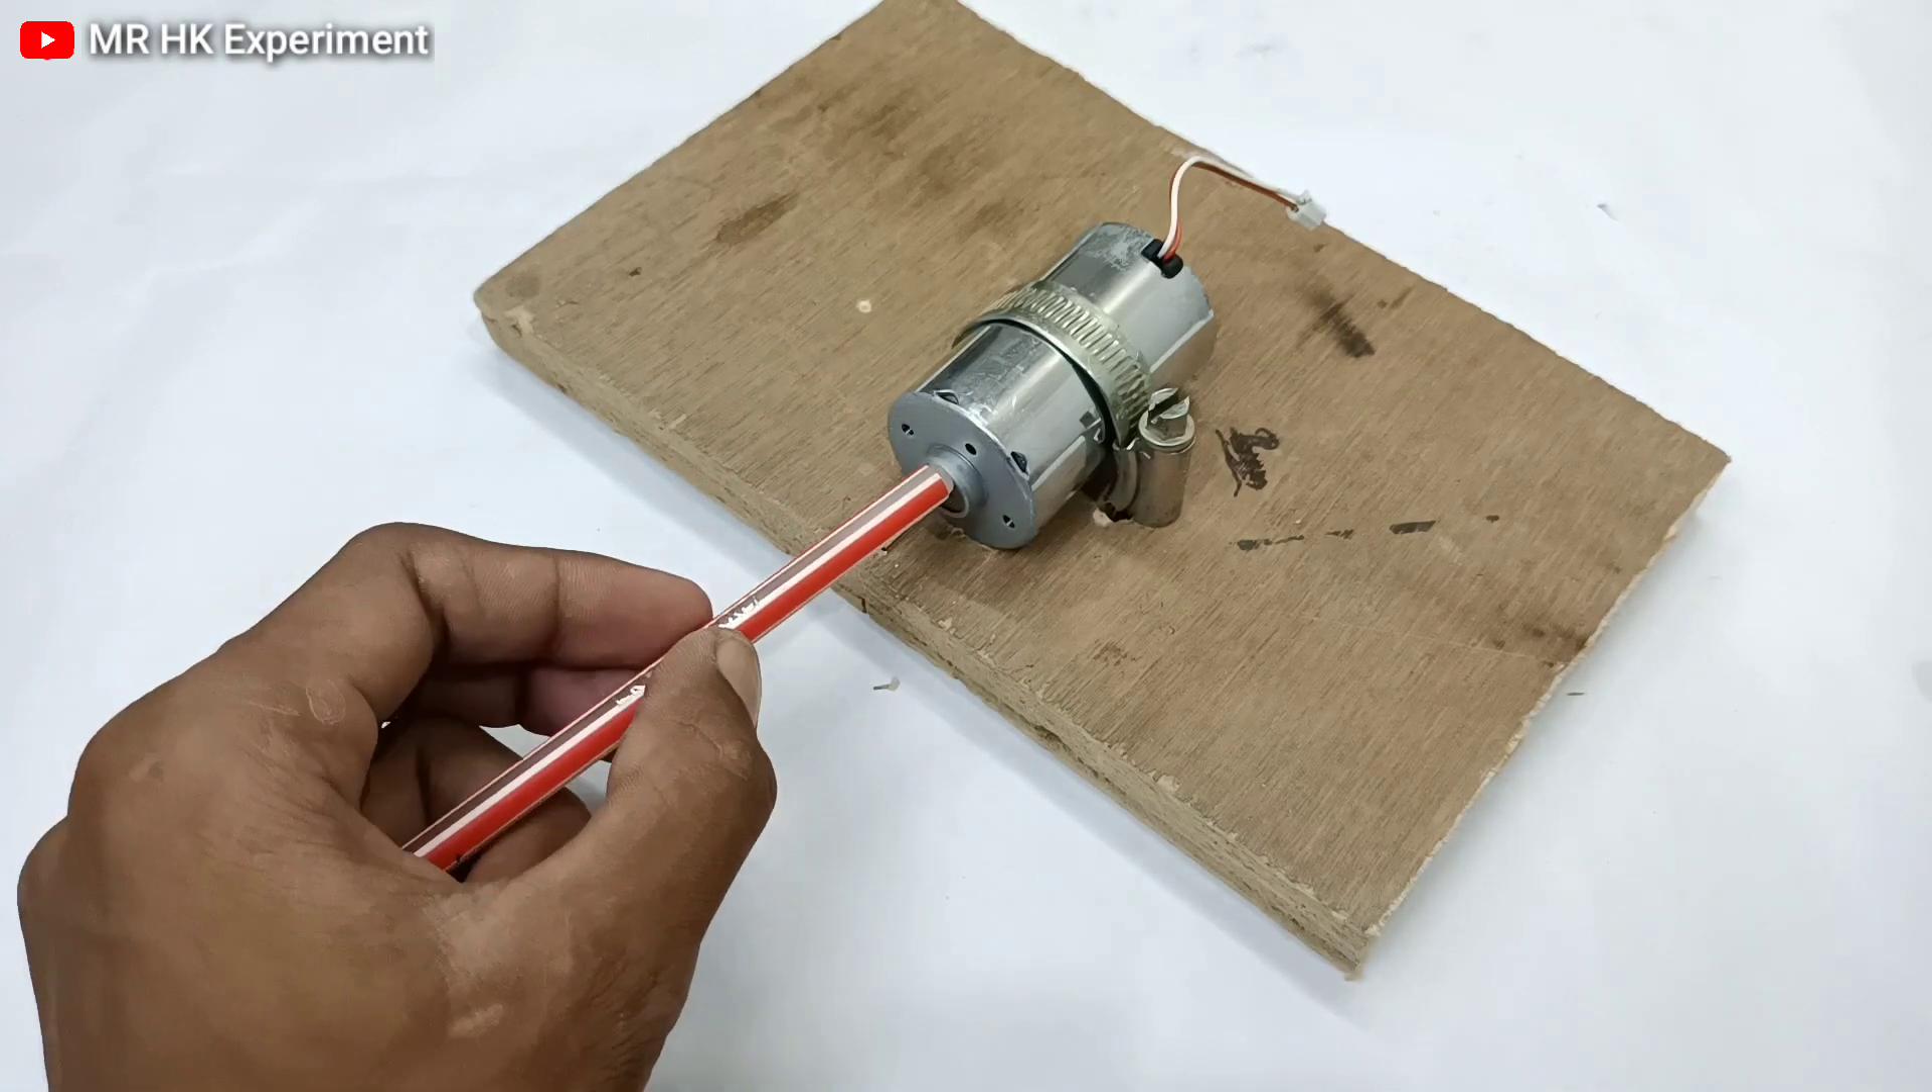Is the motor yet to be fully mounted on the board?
No.